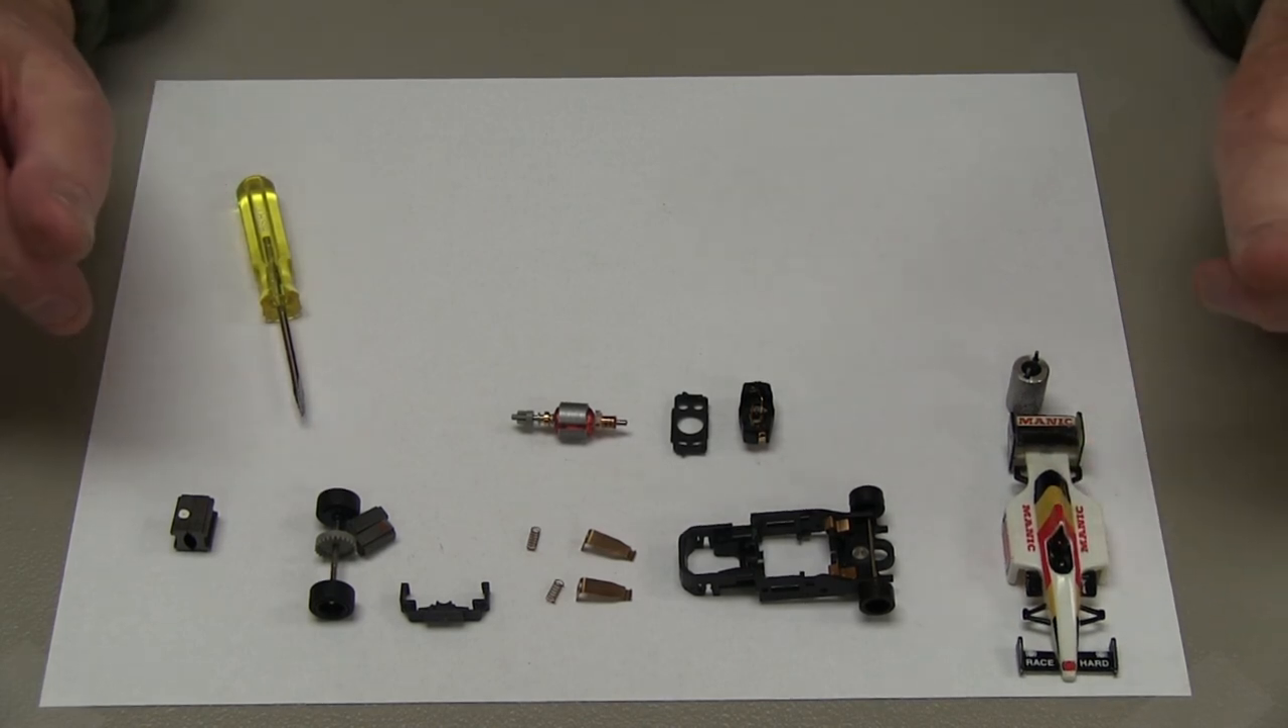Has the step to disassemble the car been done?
Yes.